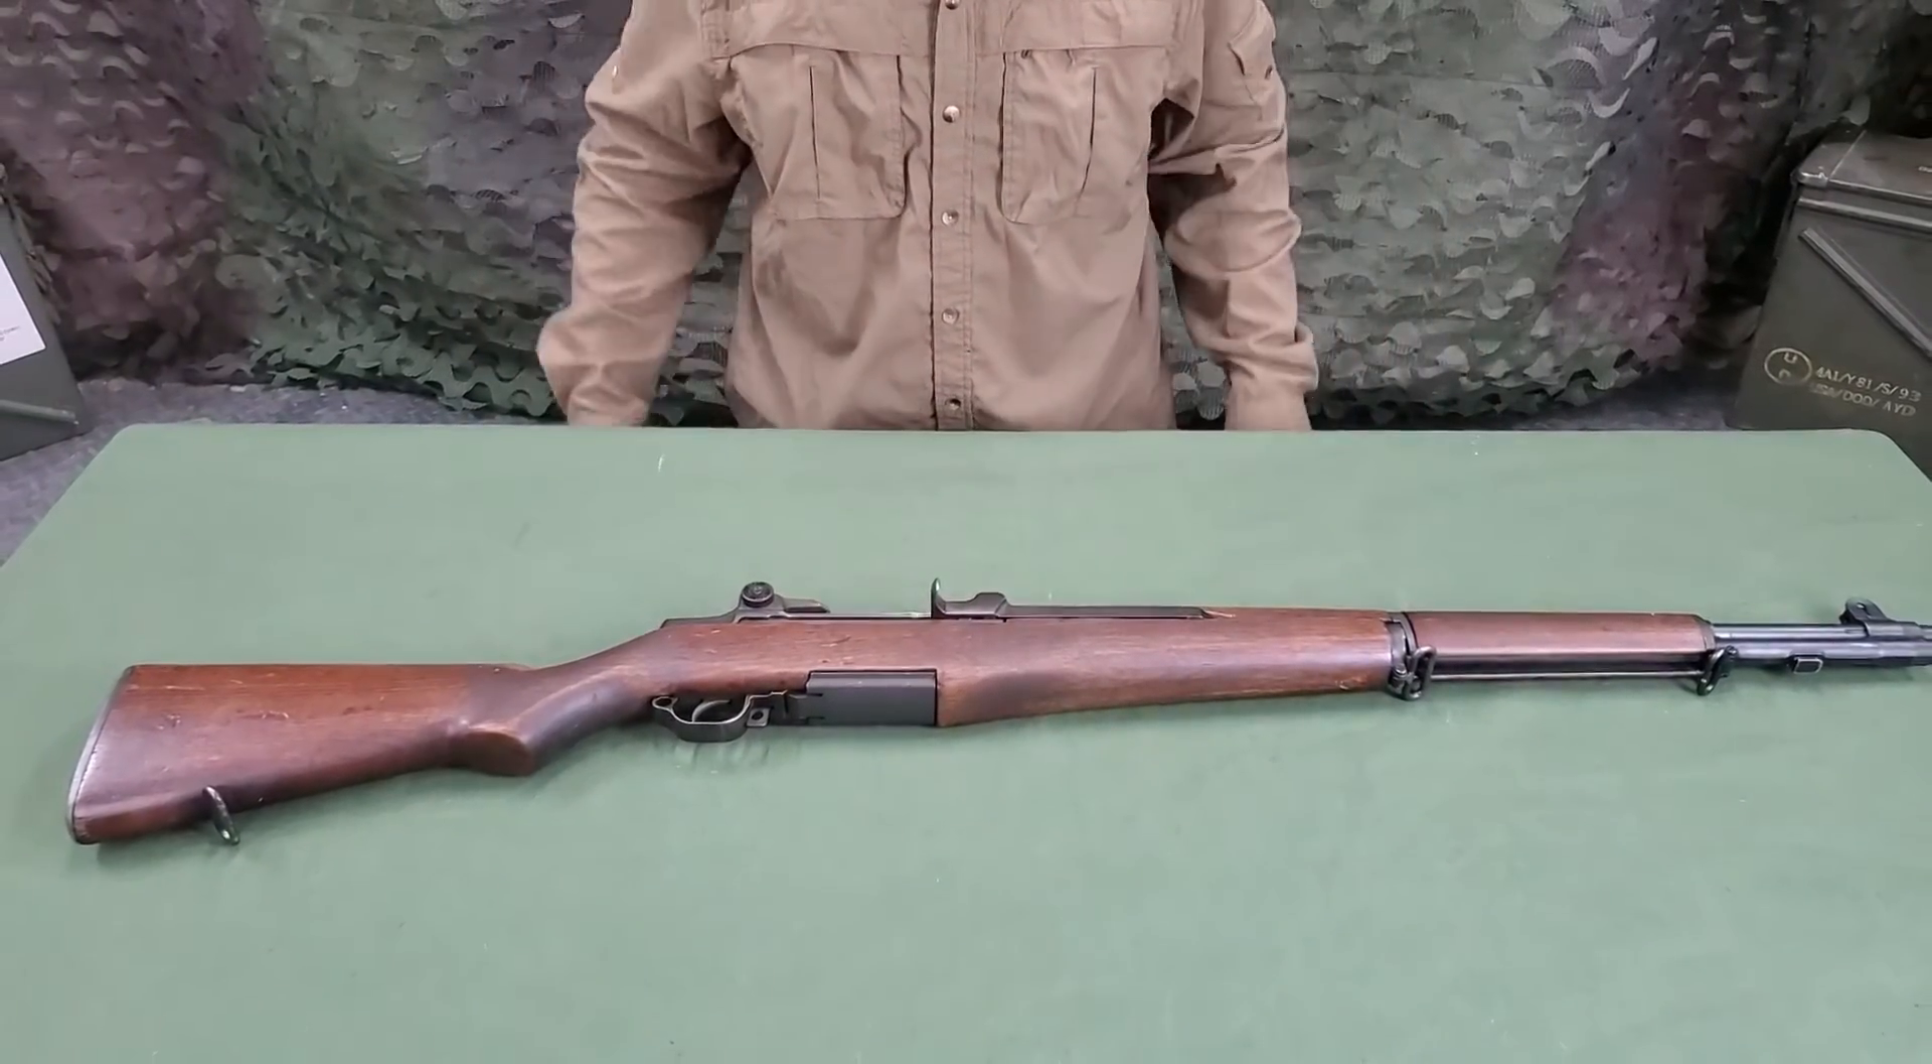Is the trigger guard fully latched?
Yes.